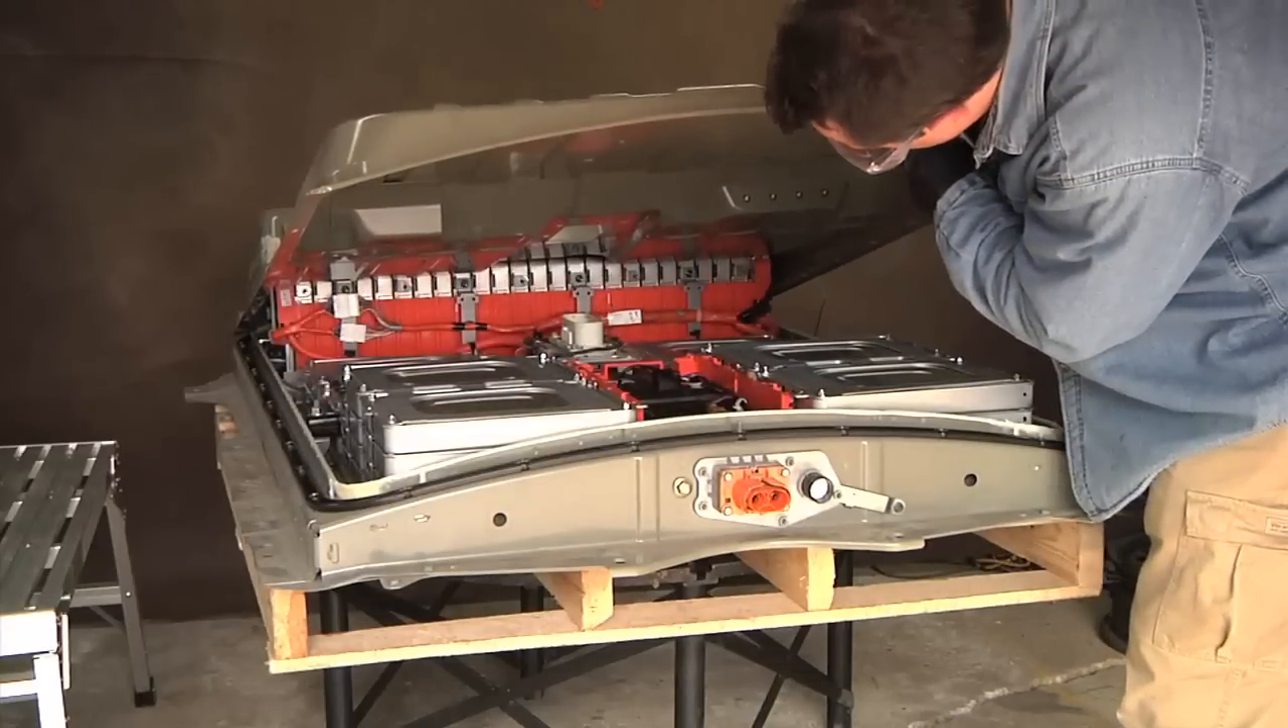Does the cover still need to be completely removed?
Yes.